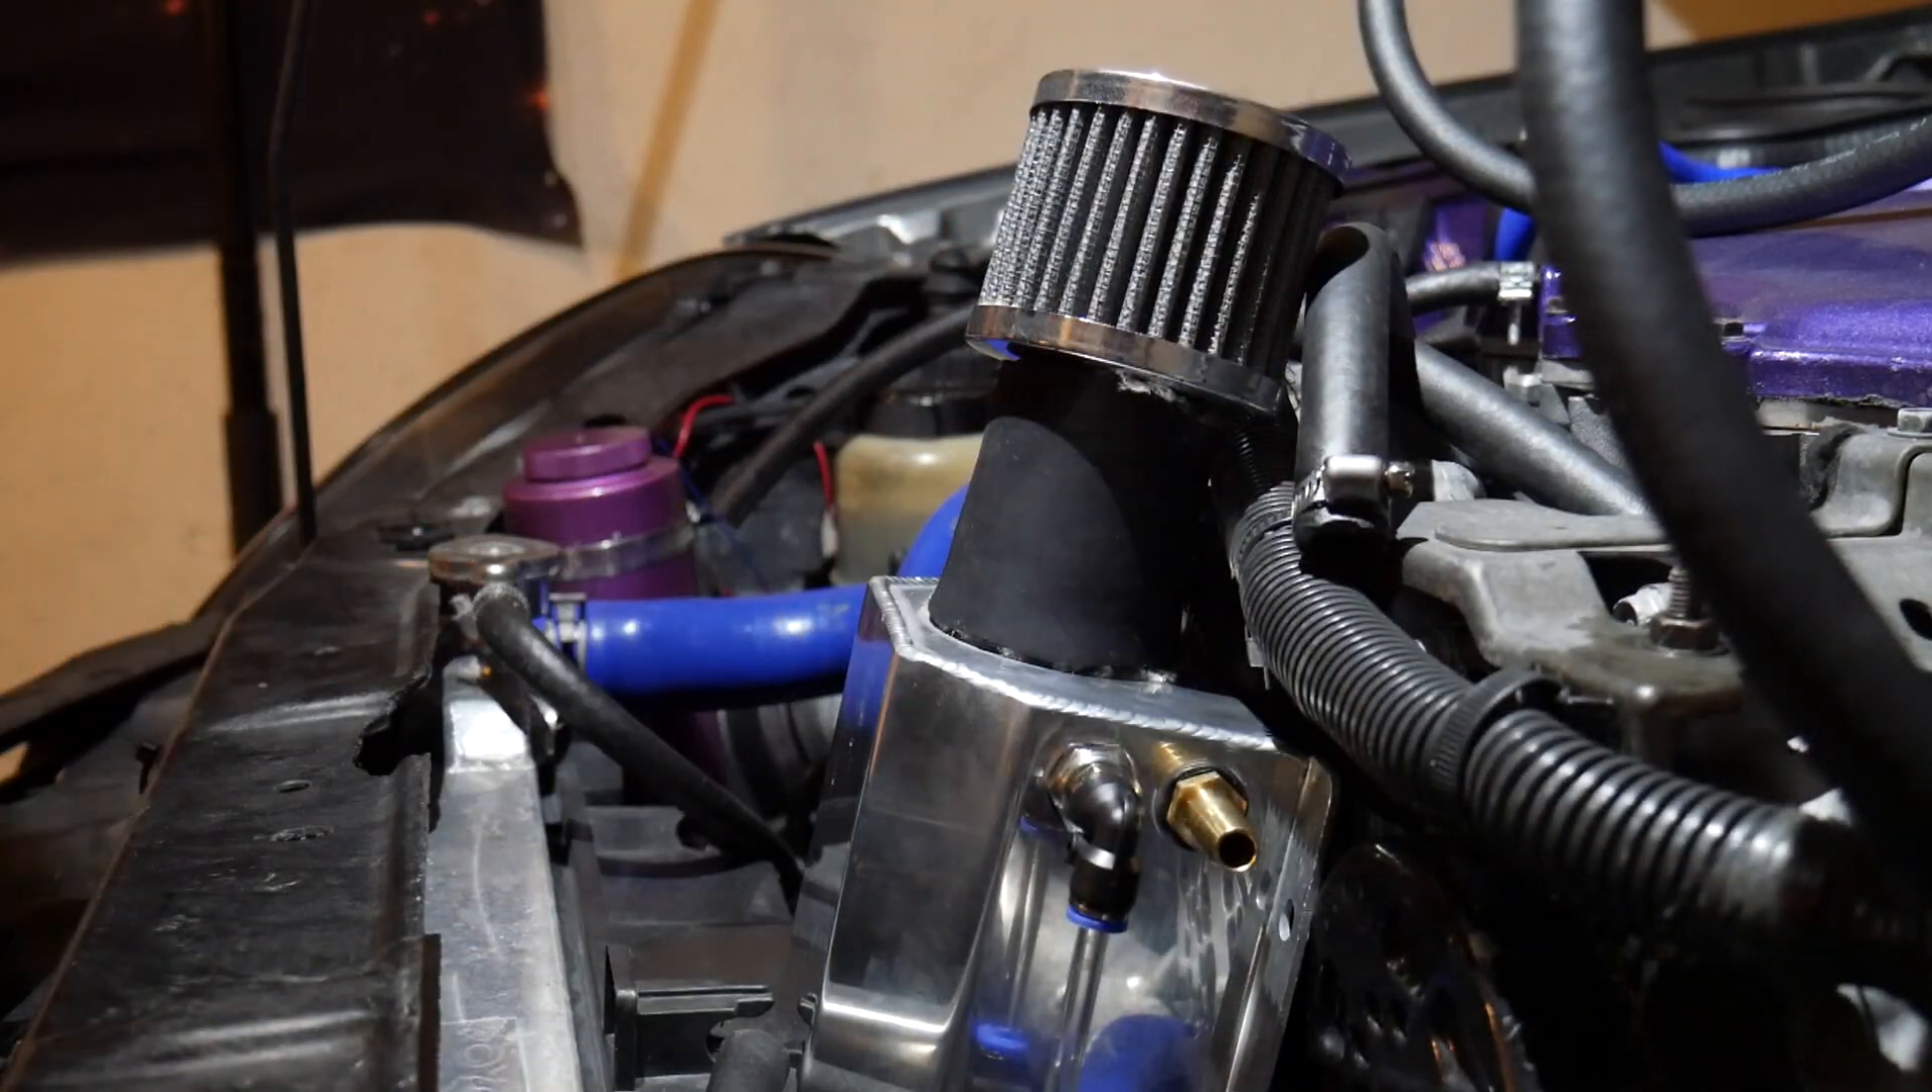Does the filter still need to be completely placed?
No.